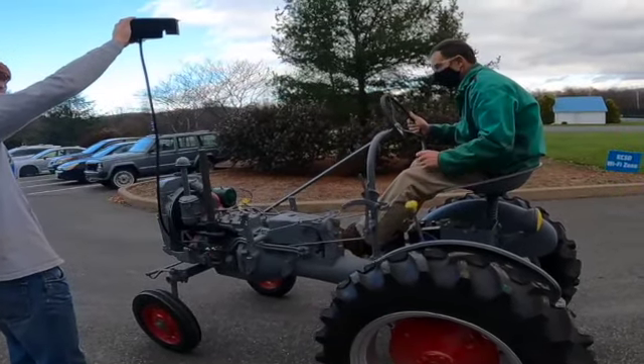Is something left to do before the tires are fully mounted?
No.